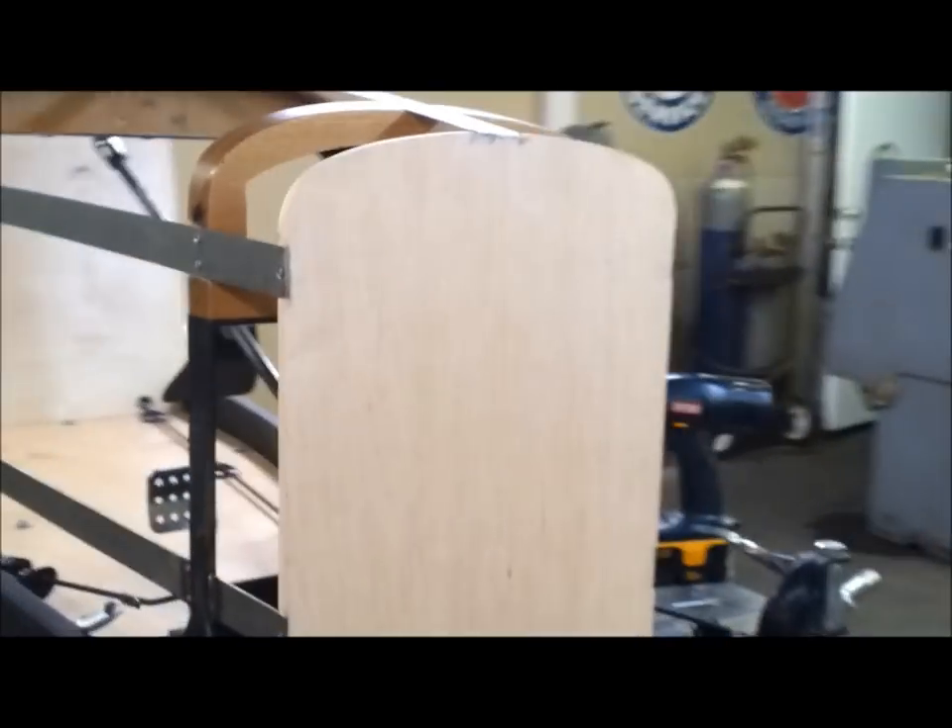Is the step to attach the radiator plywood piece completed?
Yes.